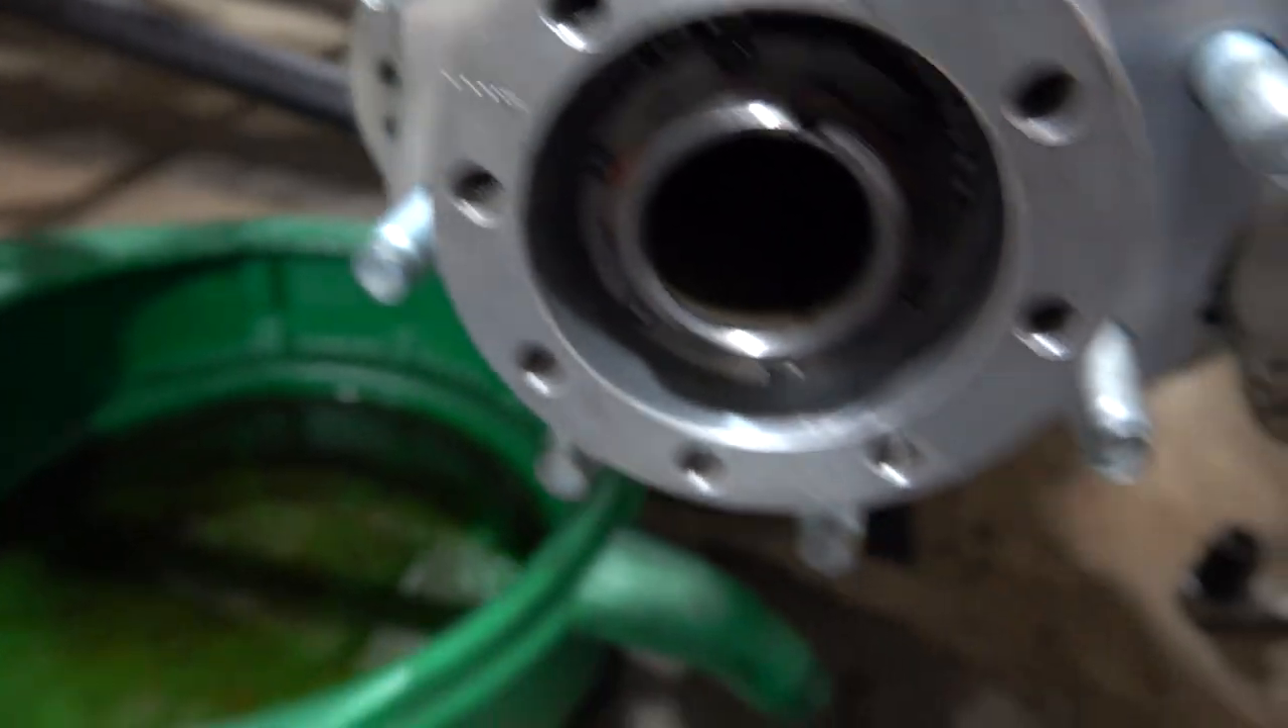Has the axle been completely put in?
No.